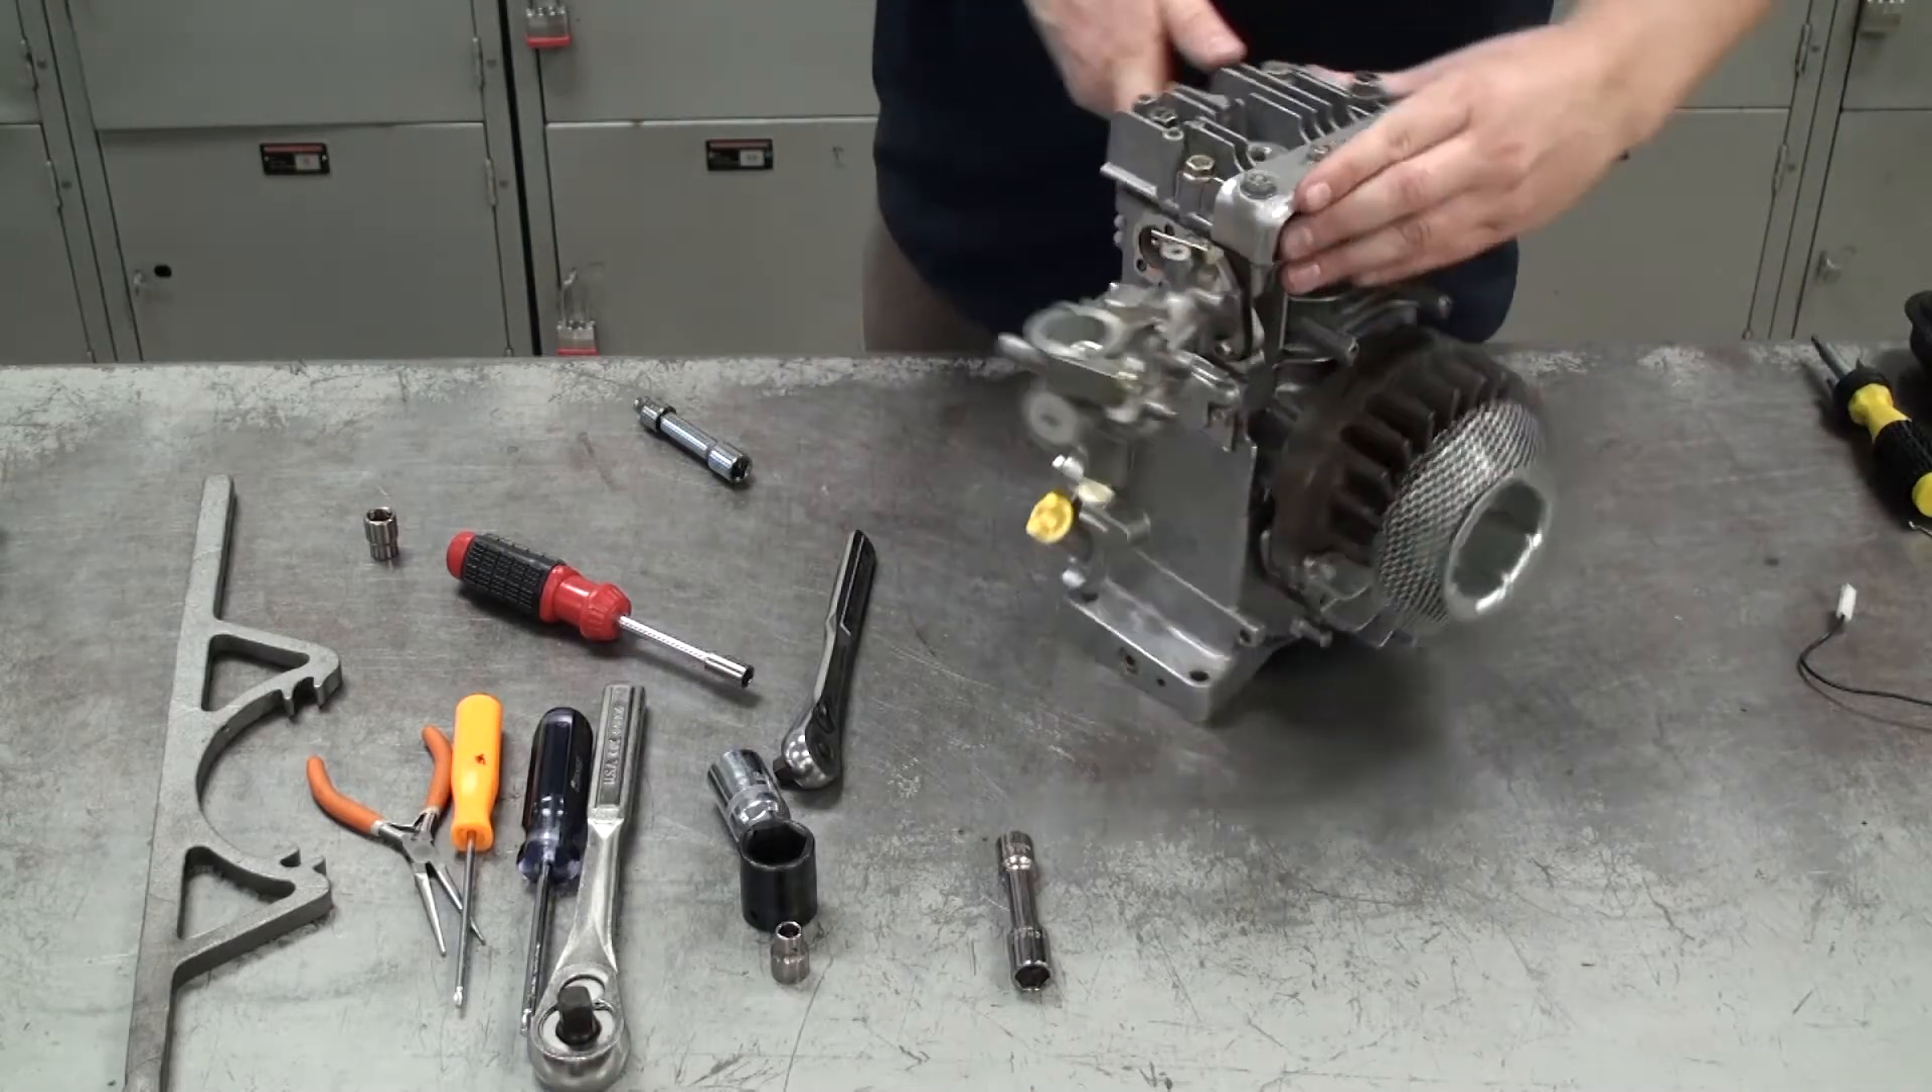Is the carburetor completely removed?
No.